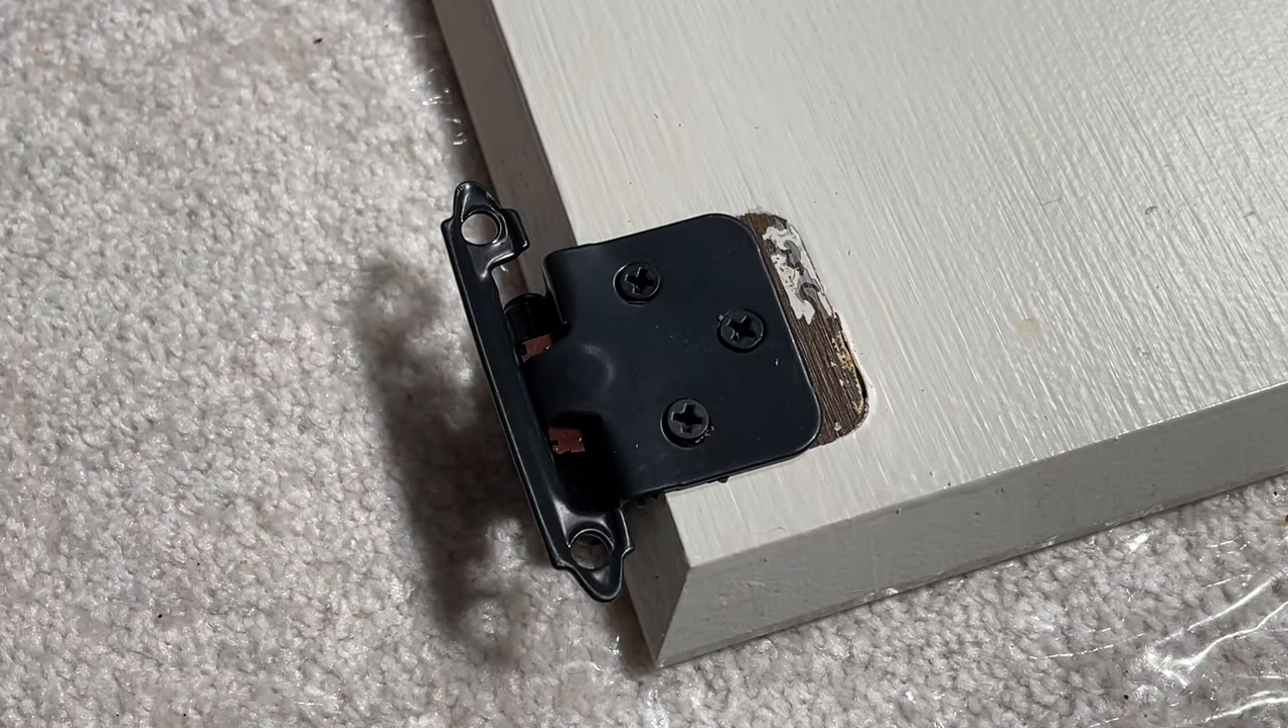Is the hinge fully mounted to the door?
Yes.